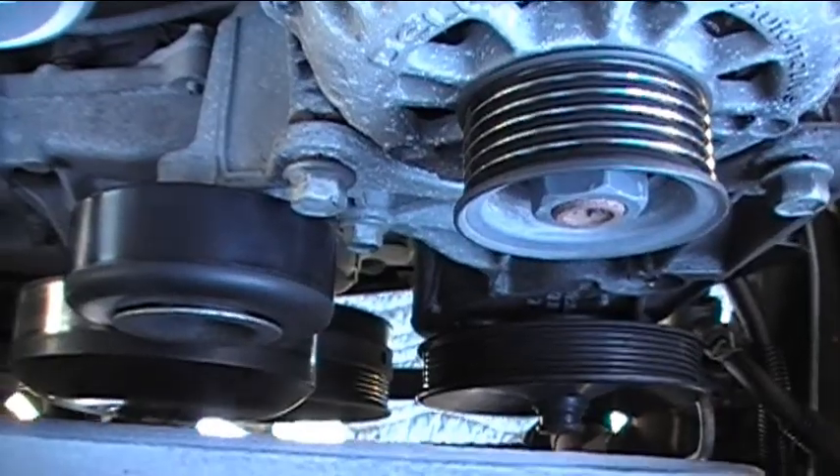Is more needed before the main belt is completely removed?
No.